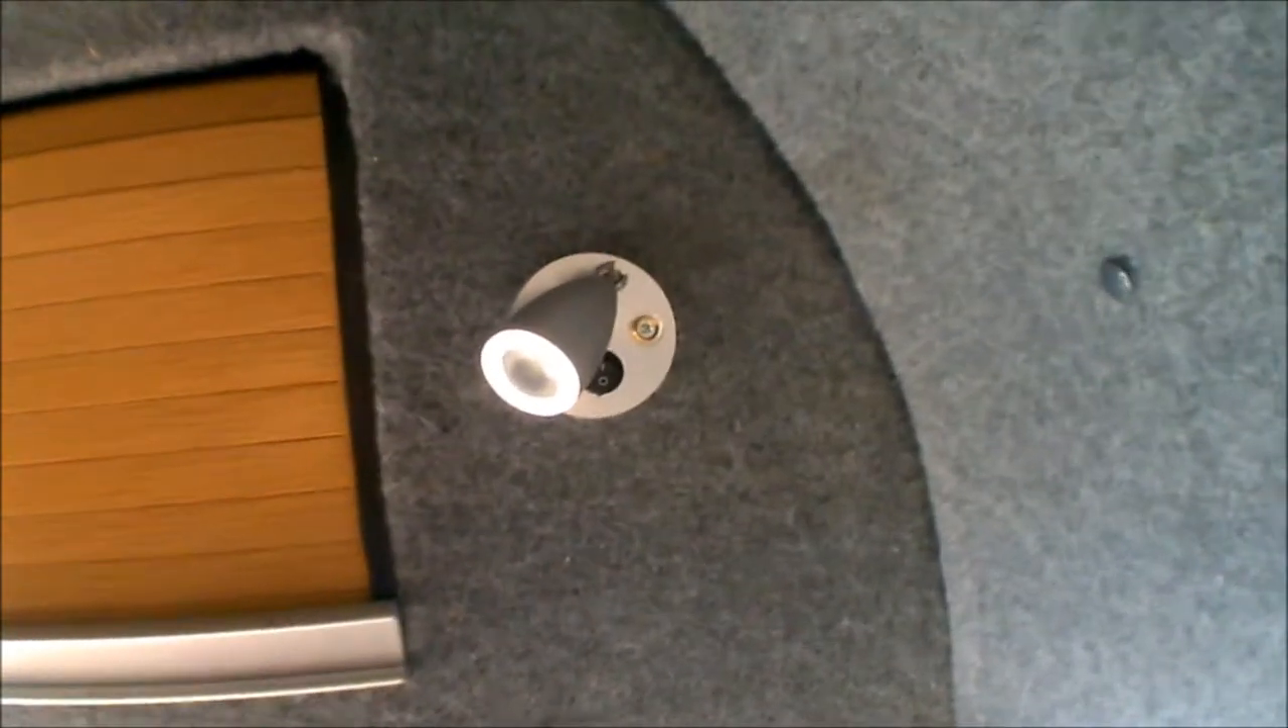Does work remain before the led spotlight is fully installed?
No.